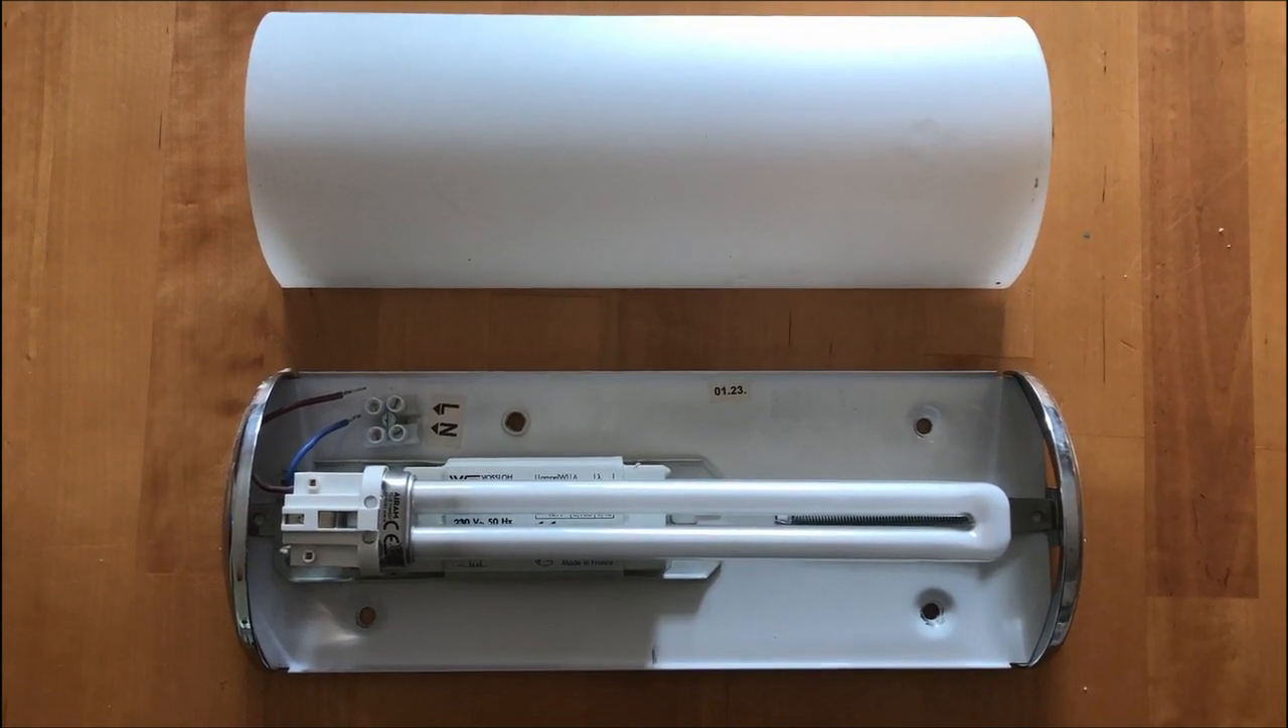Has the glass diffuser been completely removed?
Yes.